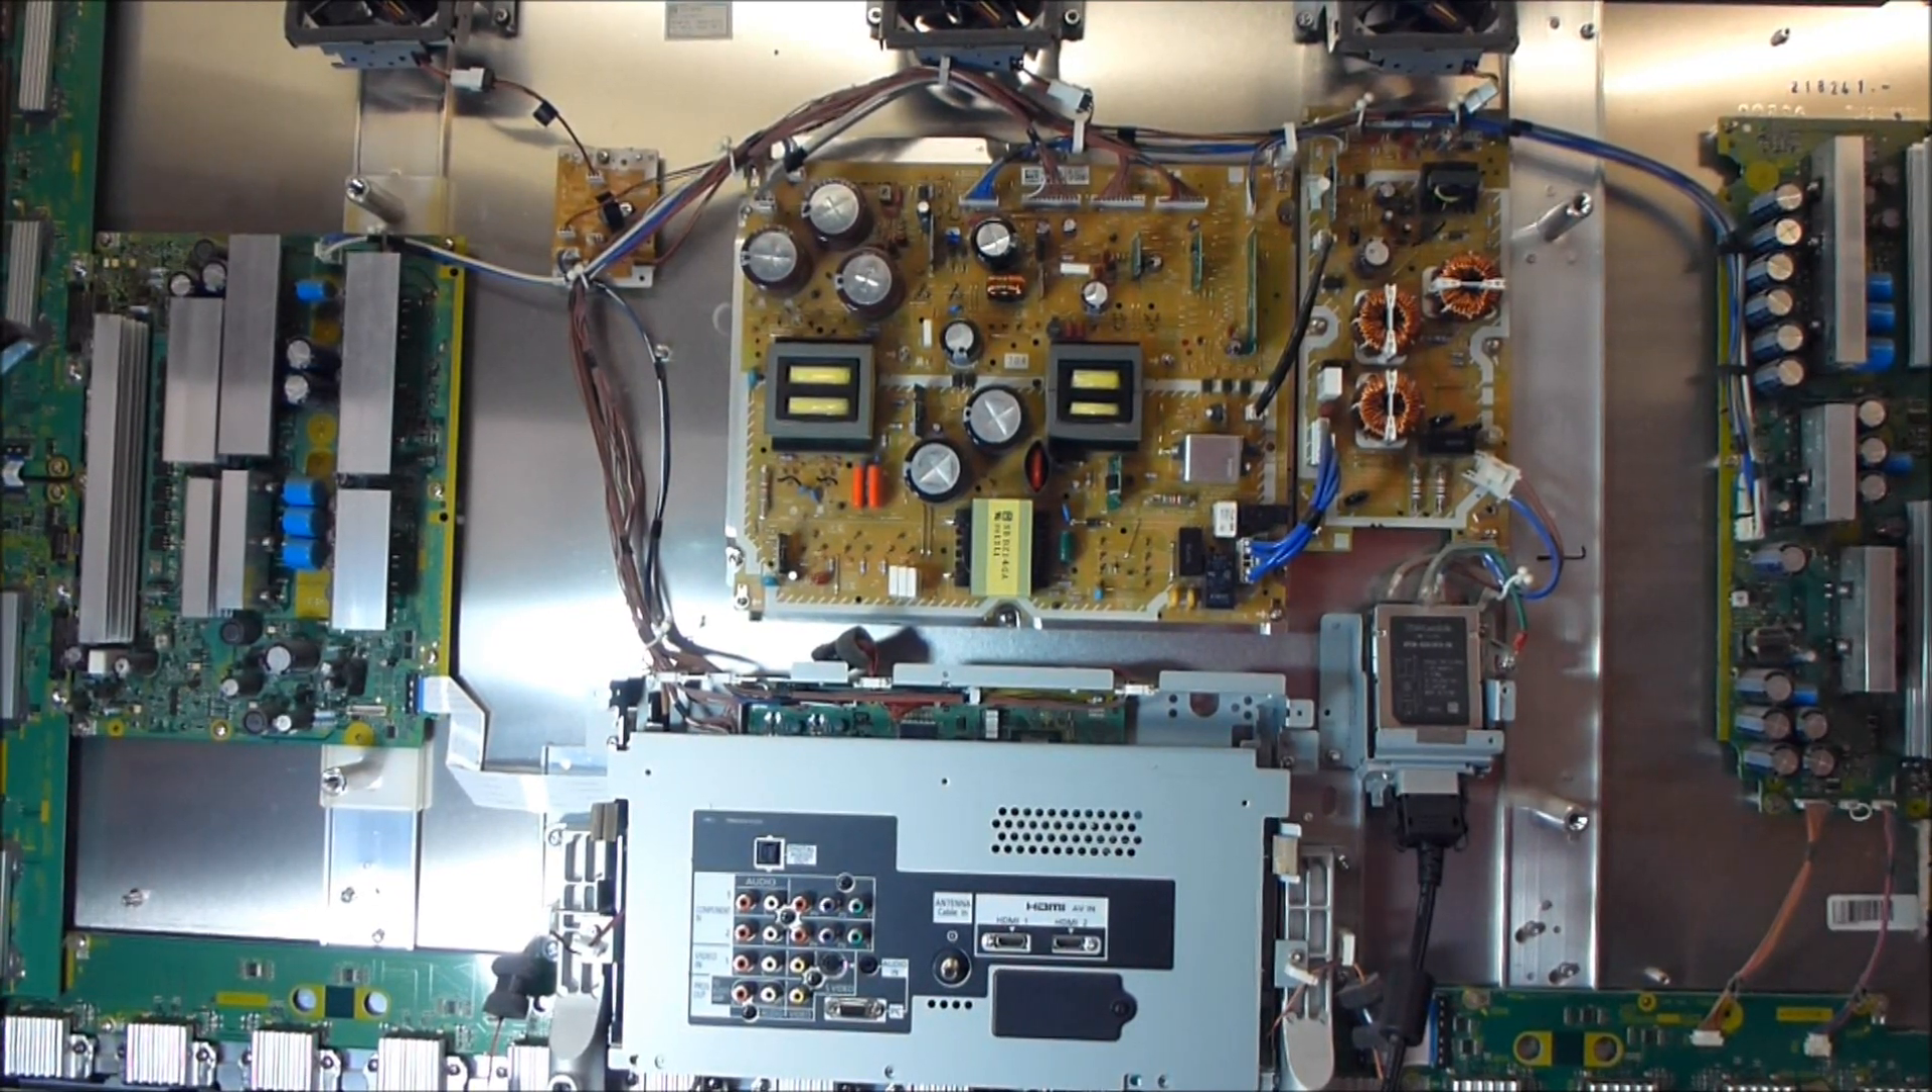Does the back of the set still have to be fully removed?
No.